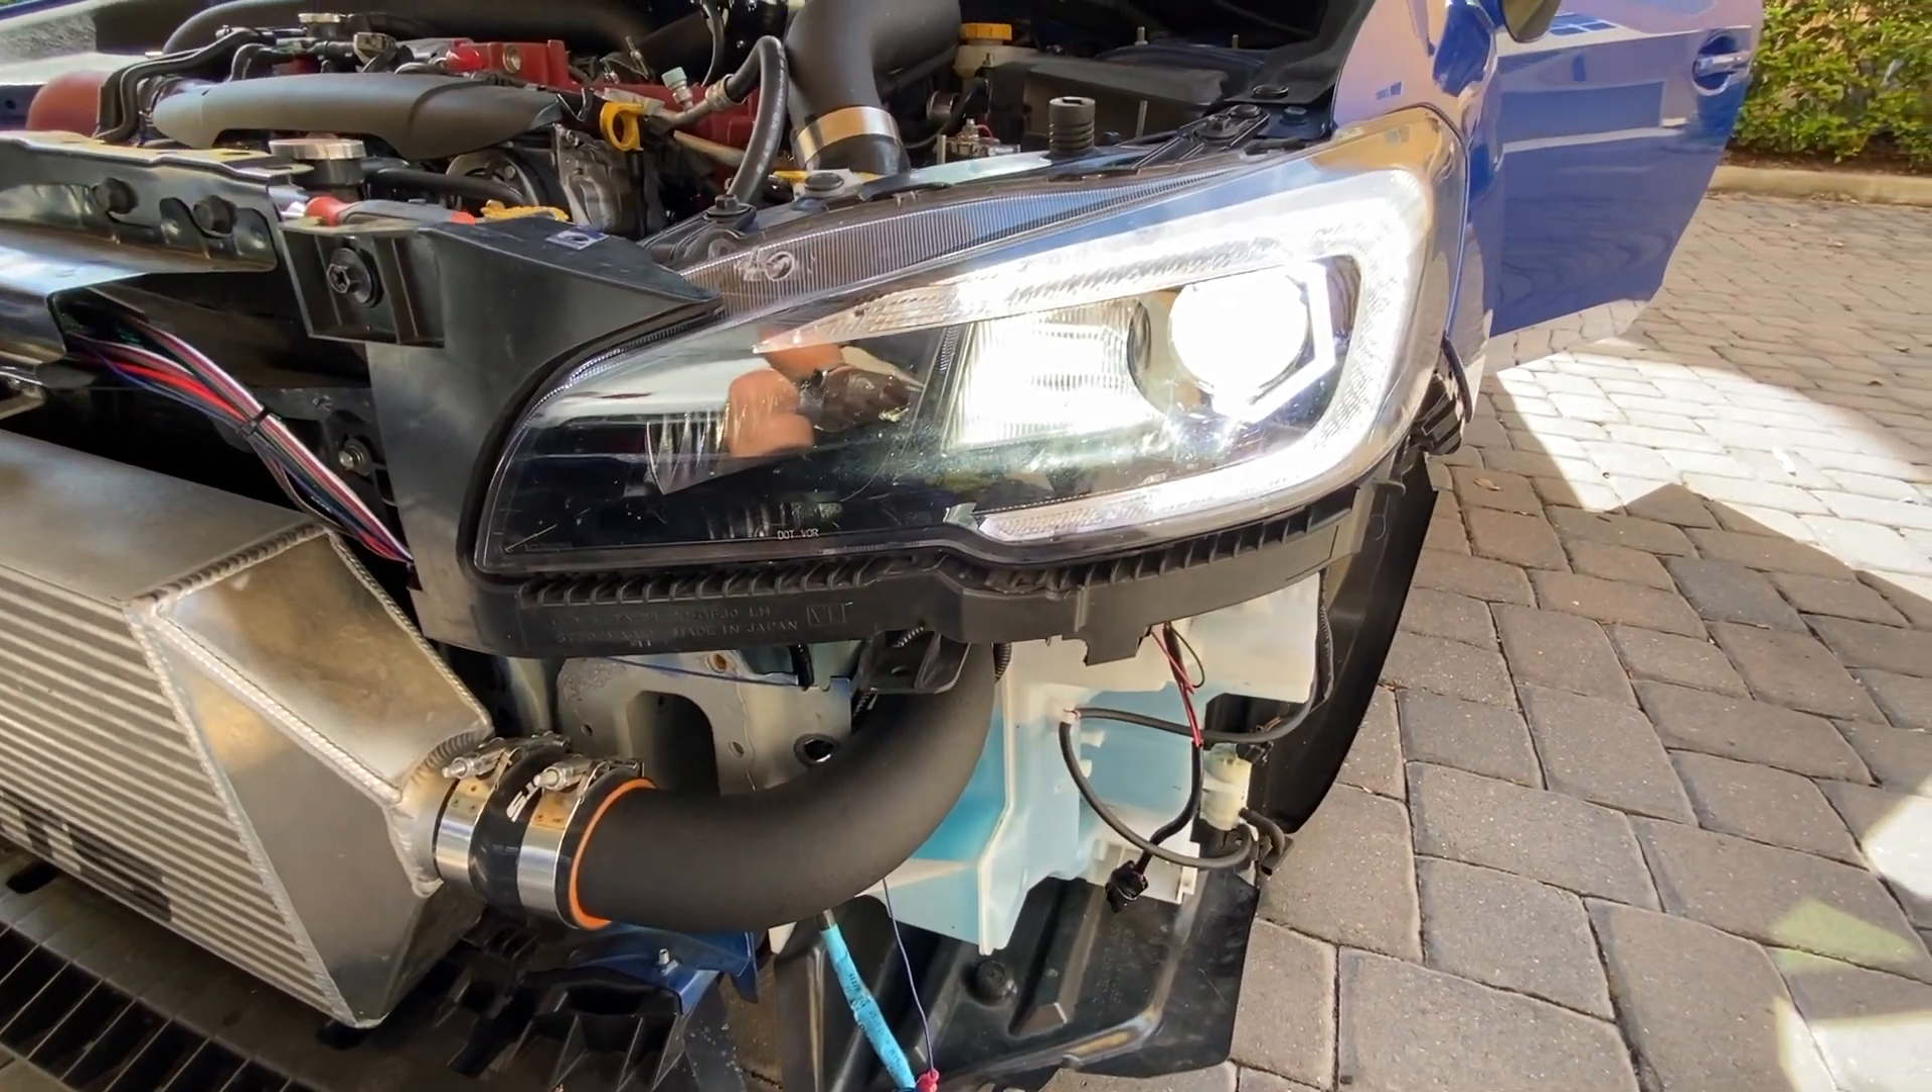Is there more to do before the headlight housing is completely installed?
No.